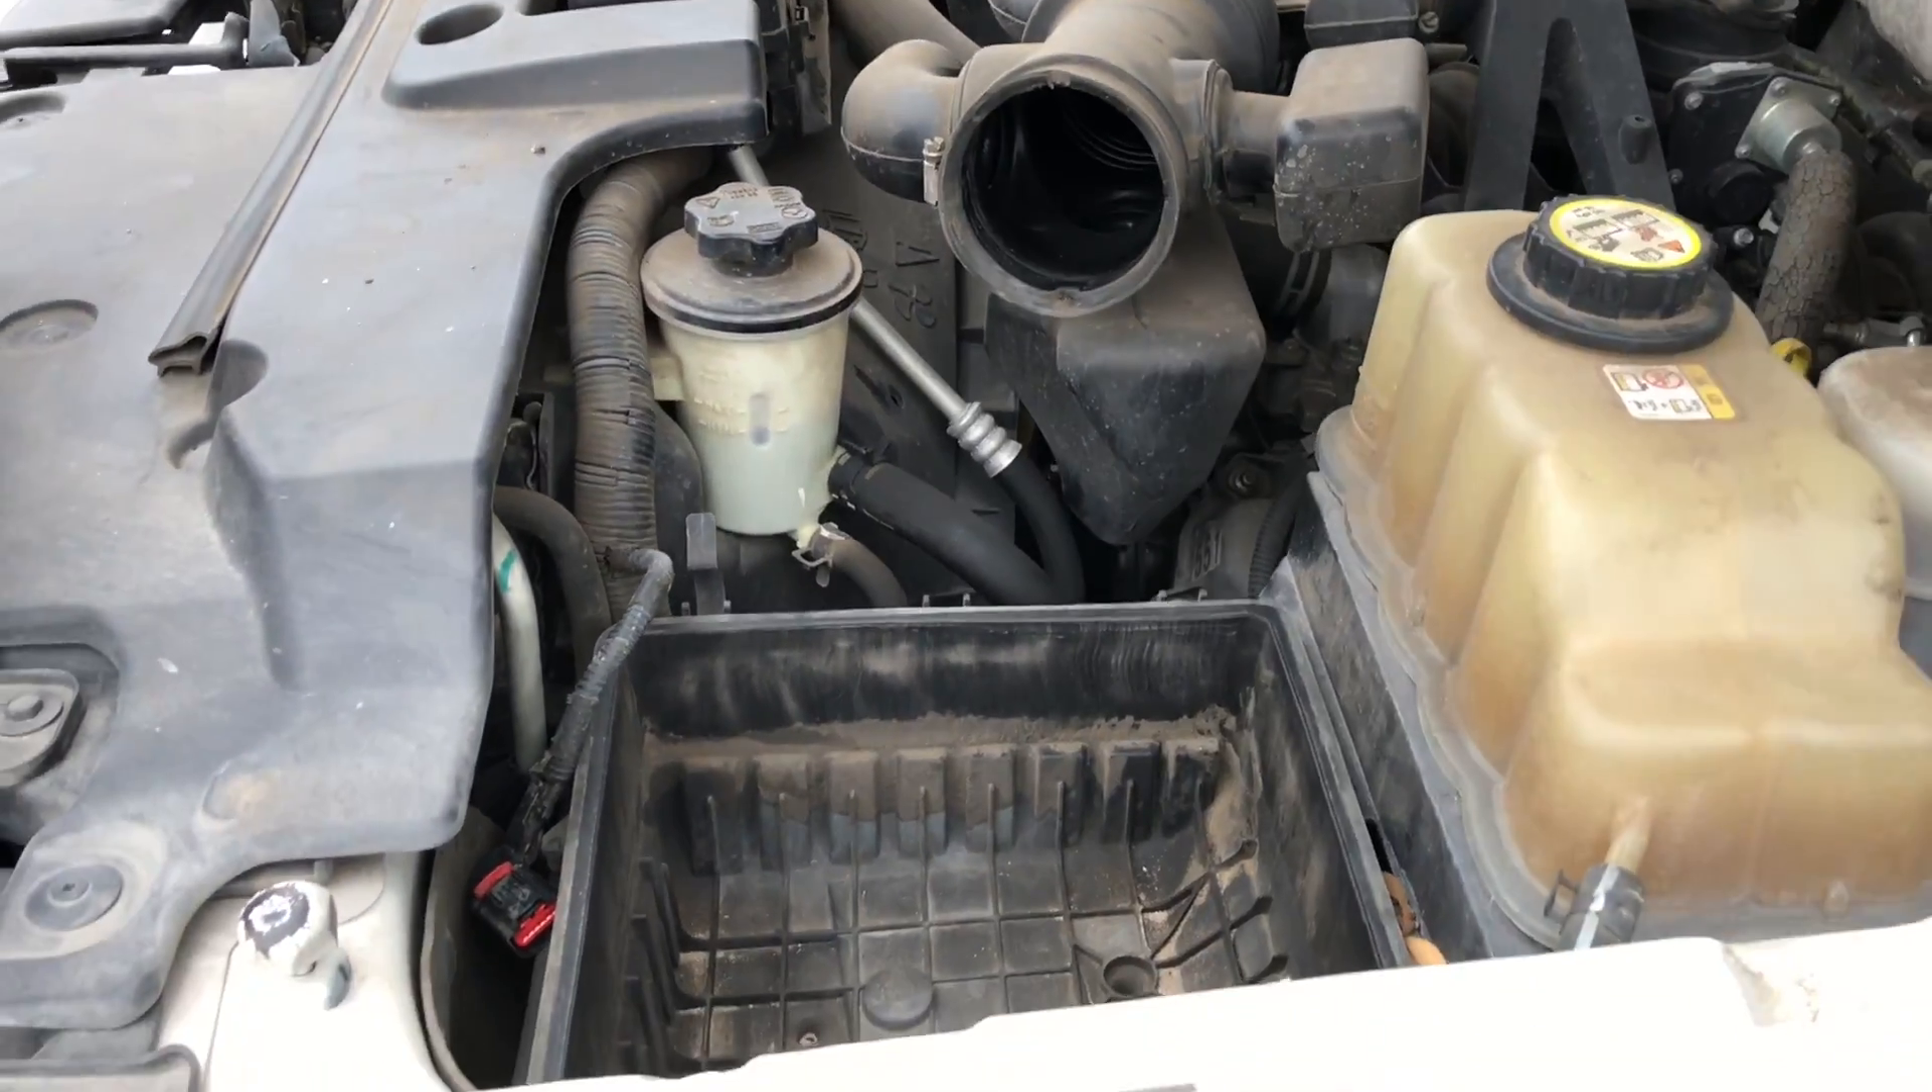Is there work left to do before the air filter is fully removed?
No.